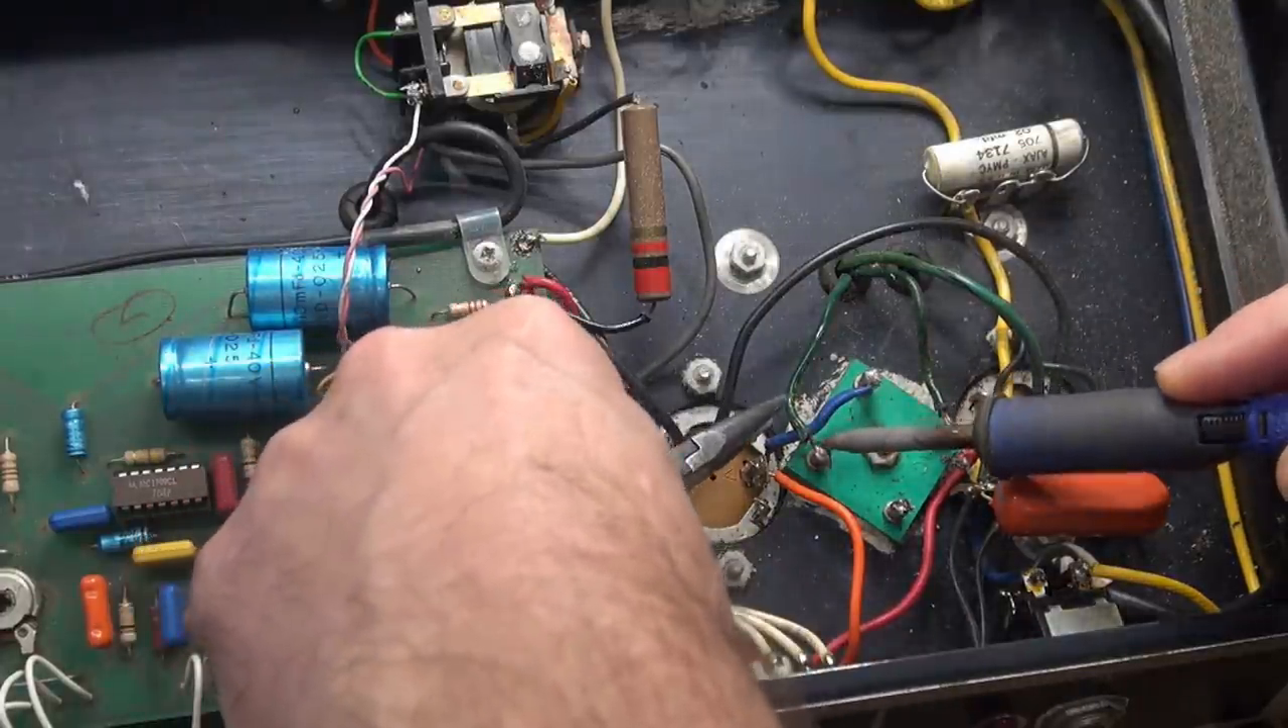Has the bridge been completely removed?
No.